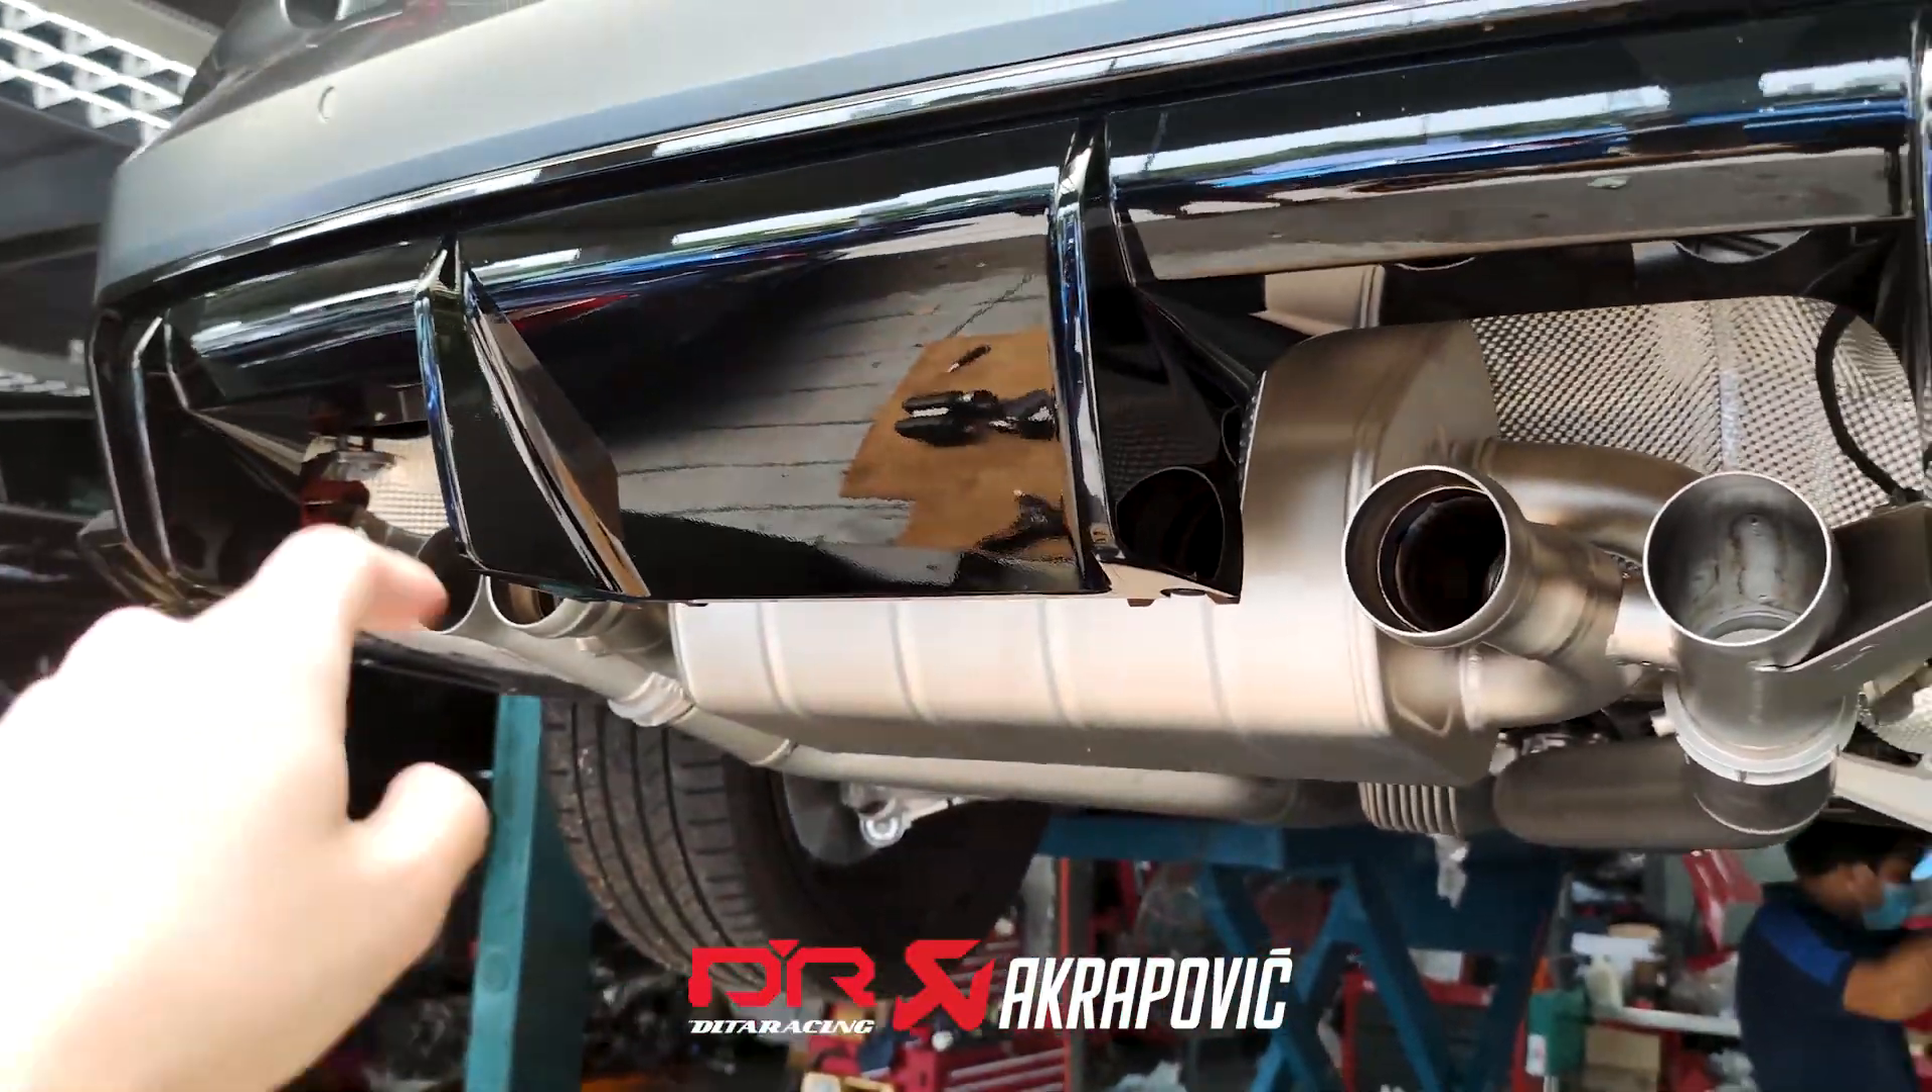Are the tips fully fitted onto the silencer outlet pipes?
No.